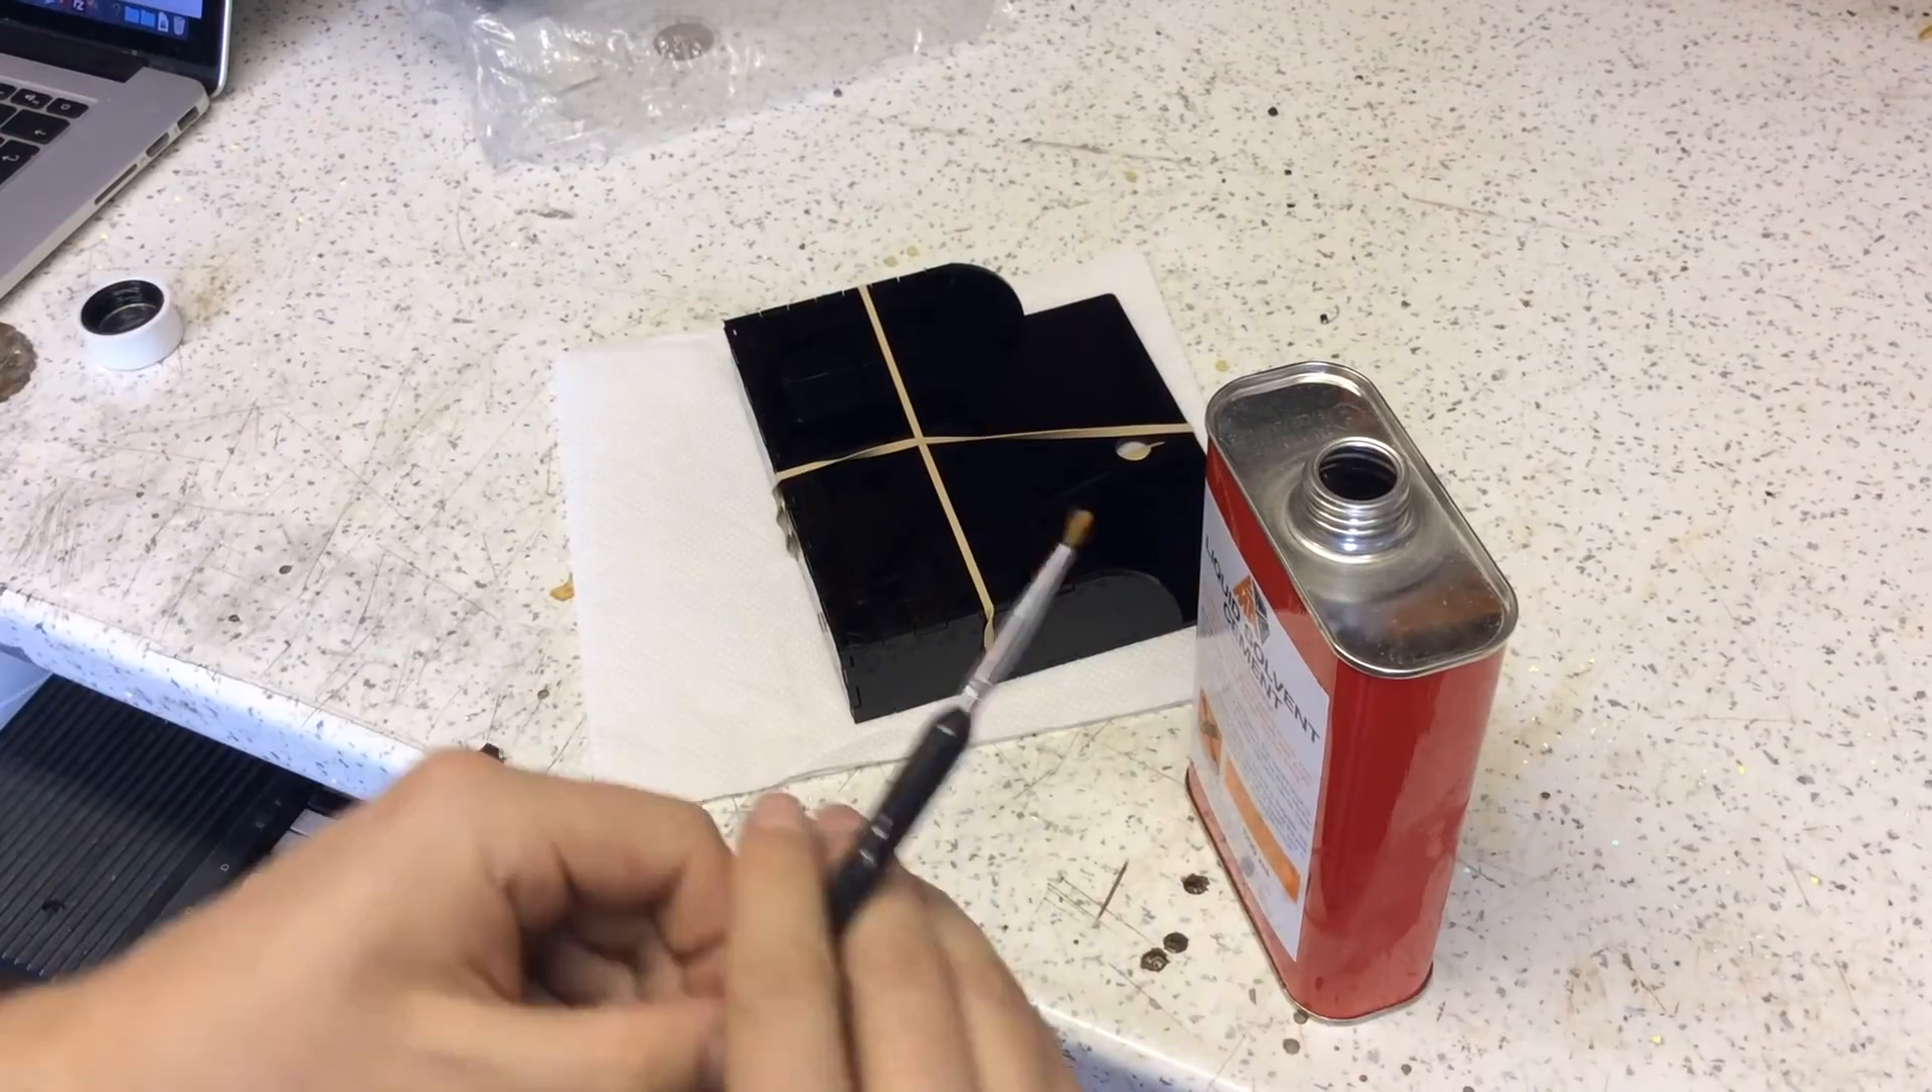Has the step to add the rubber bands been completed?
Yes.